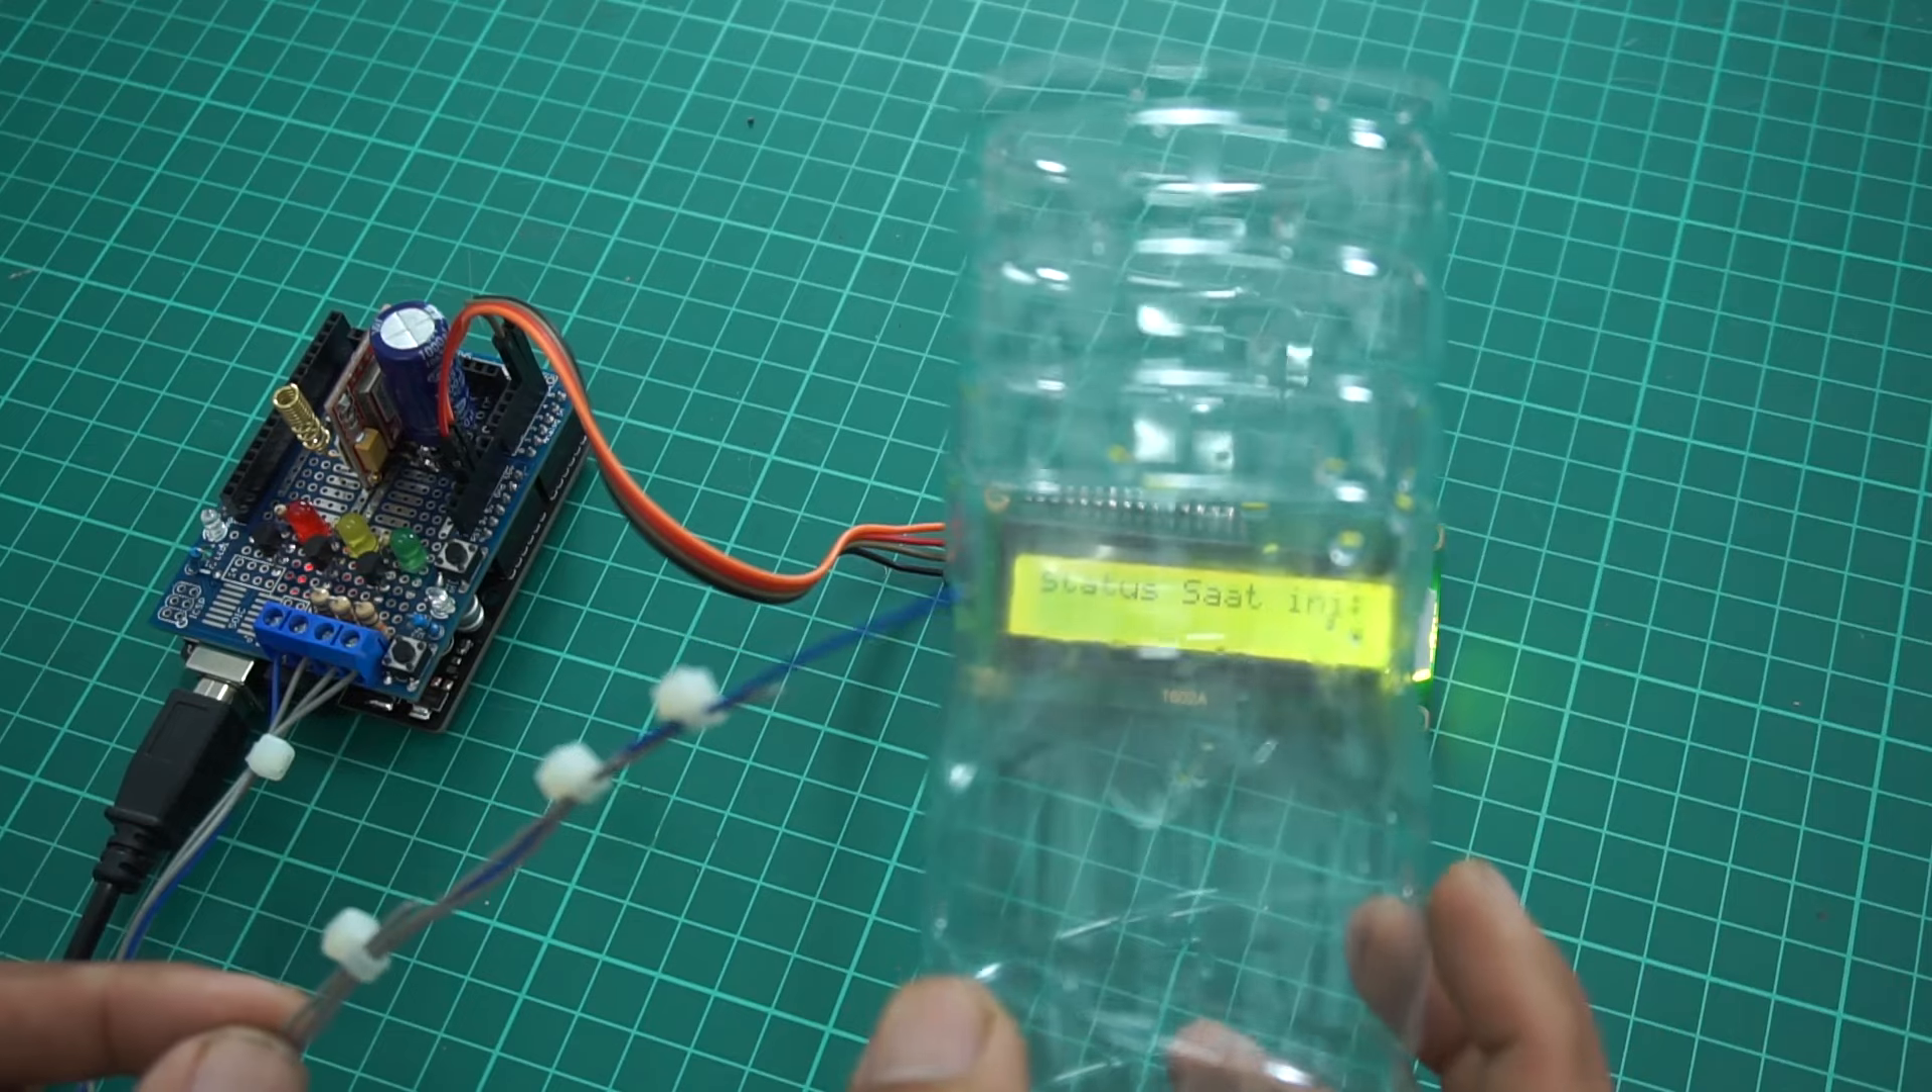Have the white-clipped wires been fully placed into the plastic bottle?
No.